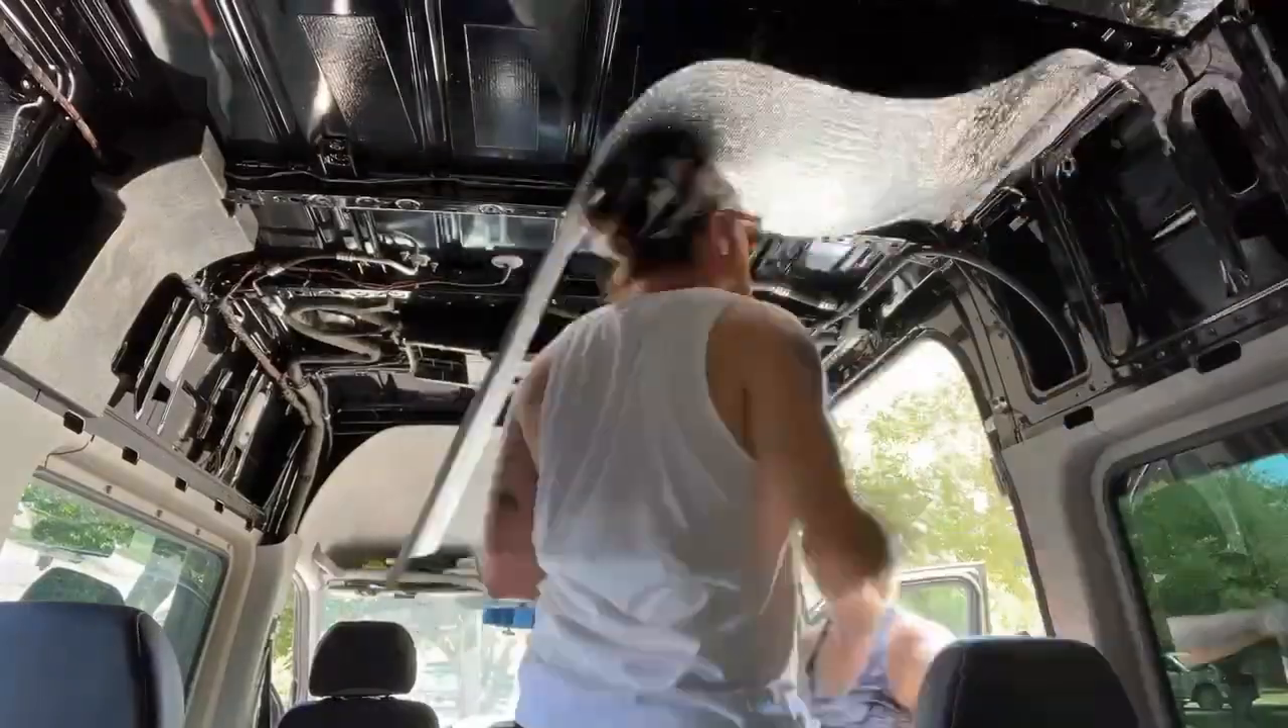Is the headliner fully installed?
No.